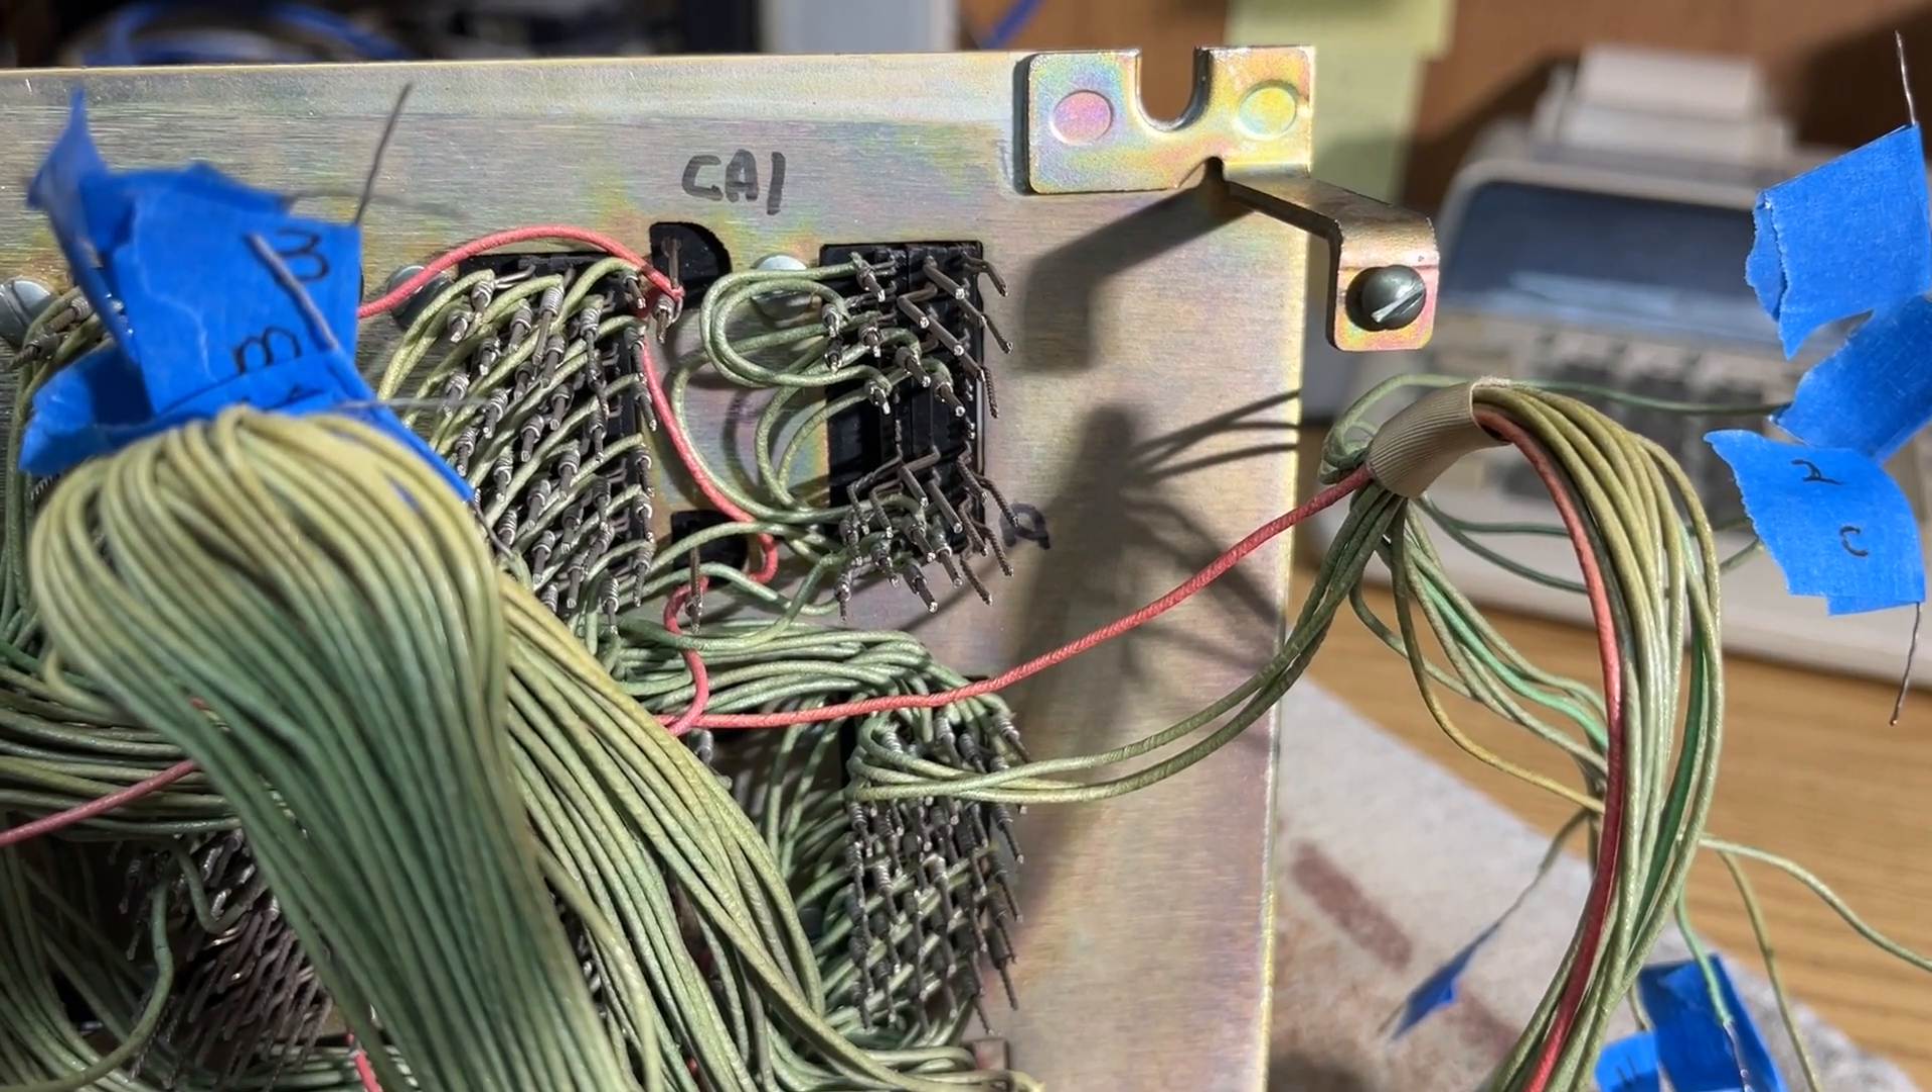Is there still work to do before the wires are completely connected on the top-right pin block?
Yes.